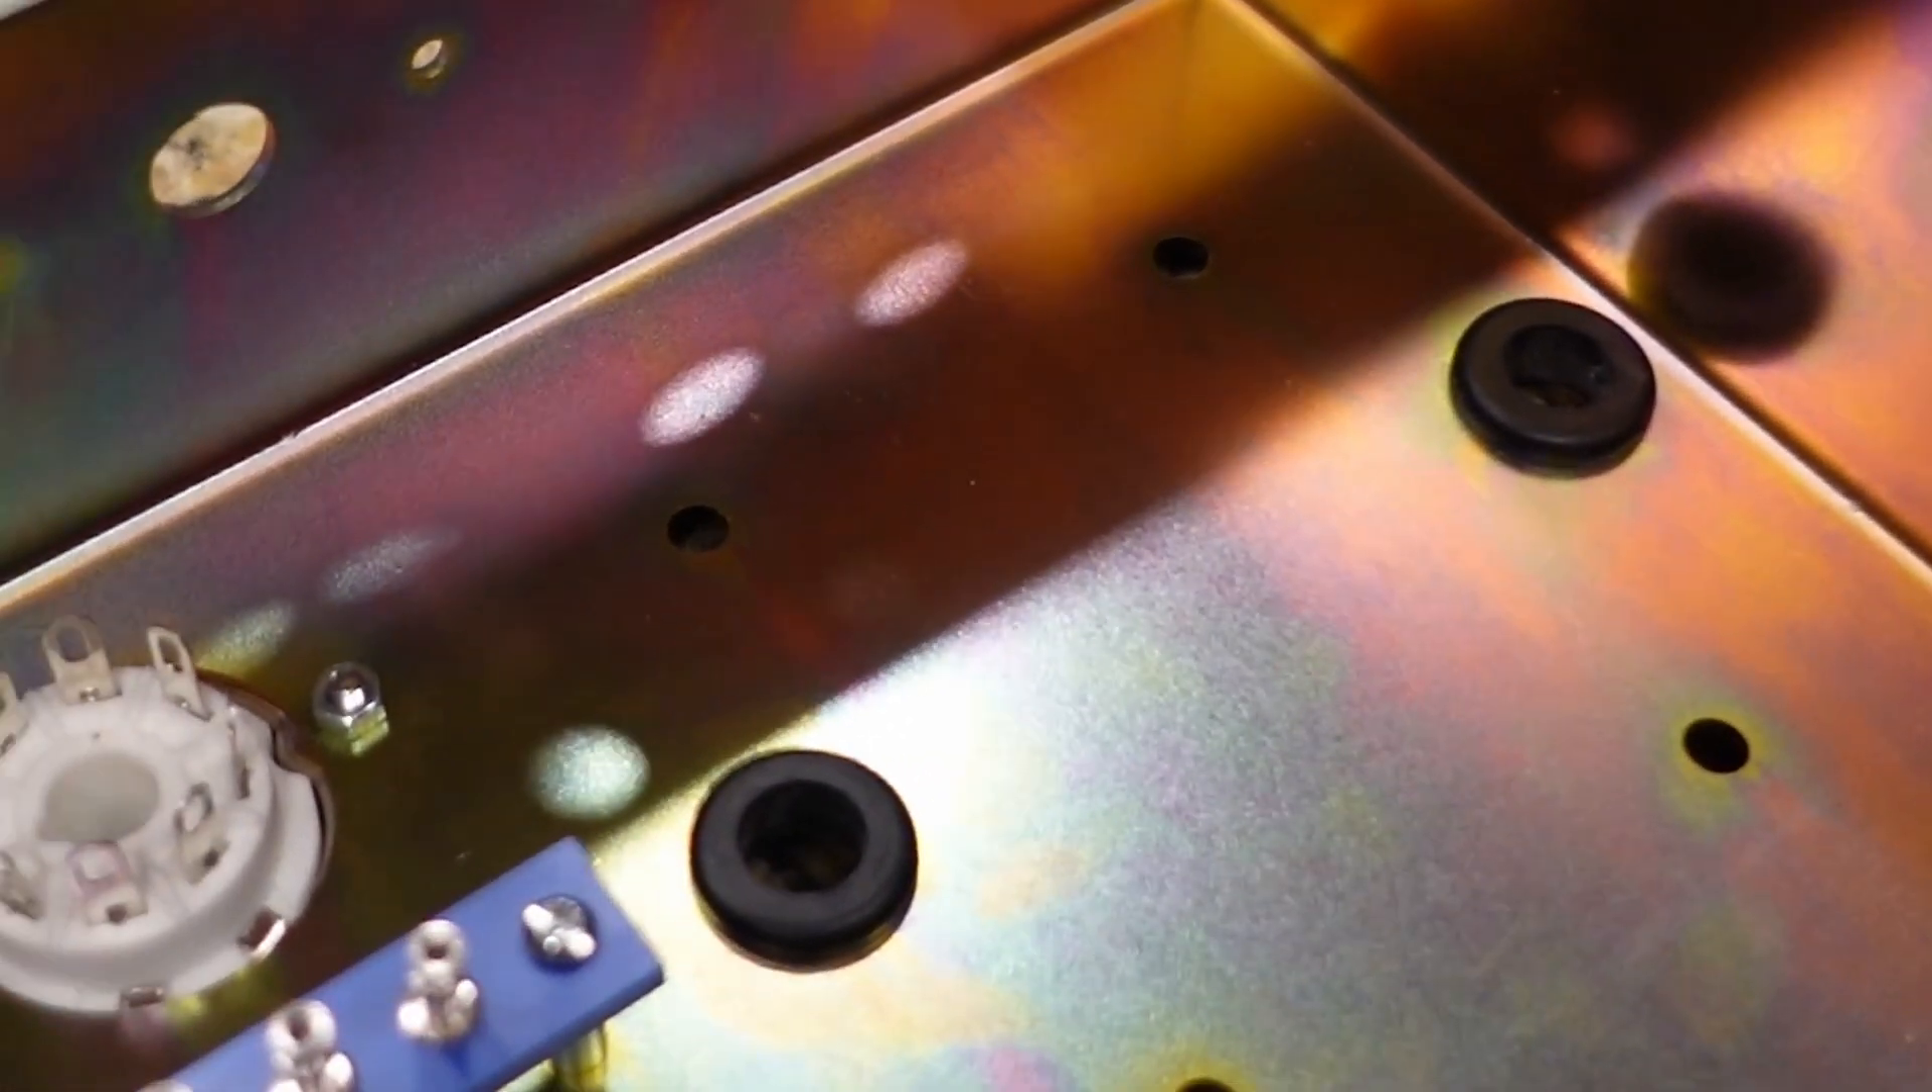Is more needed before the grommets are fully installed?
No.